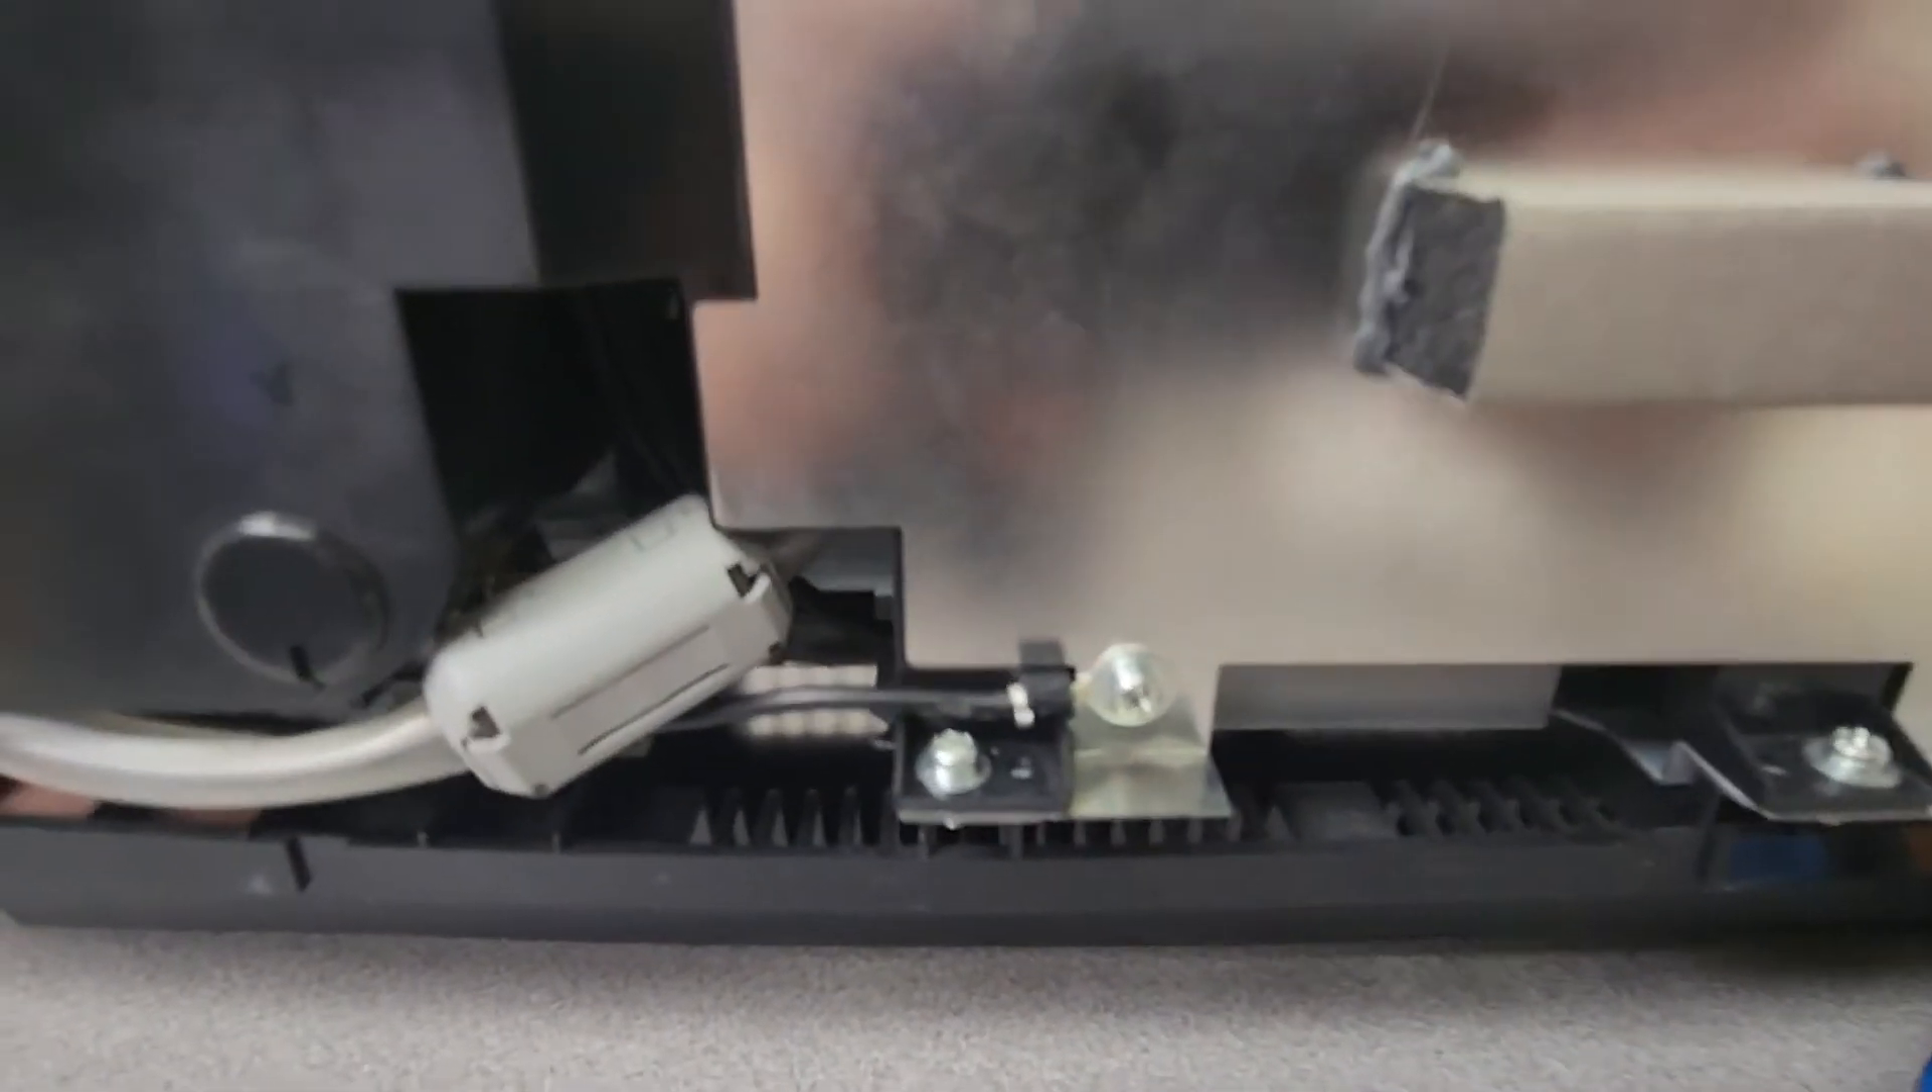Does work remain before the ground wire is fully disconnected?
Yes.